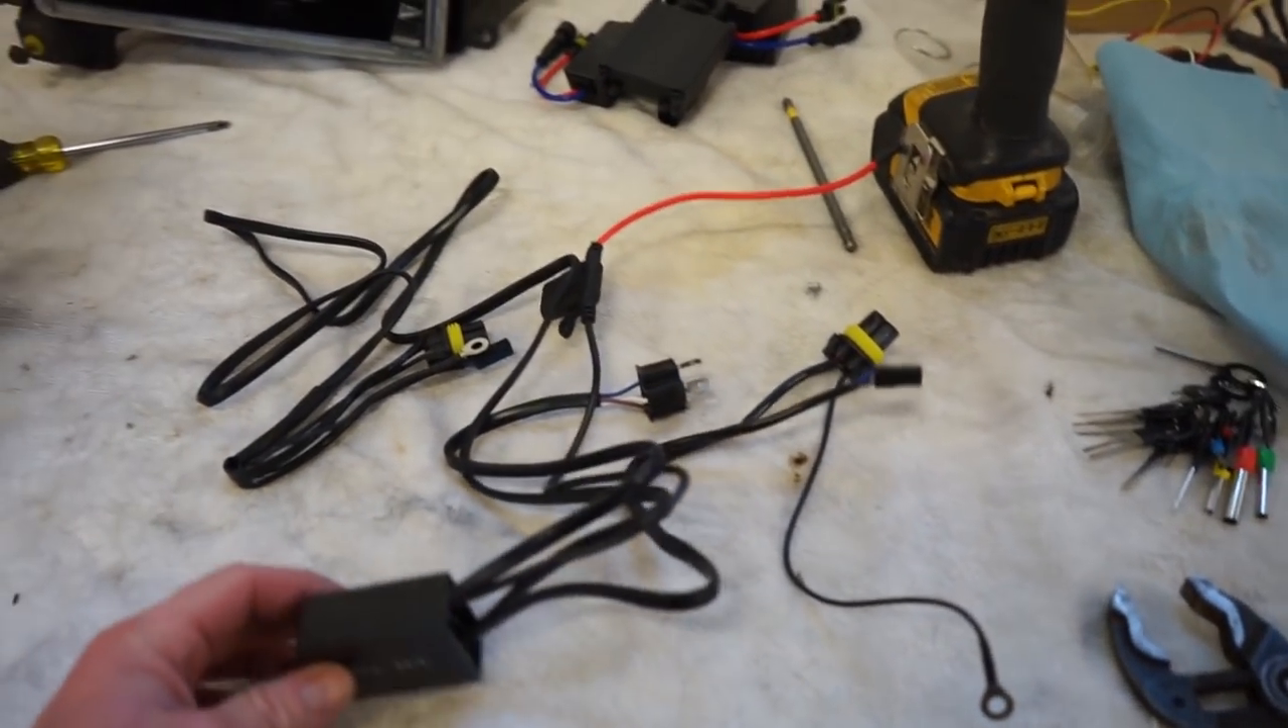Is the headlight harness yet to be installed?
Yes.